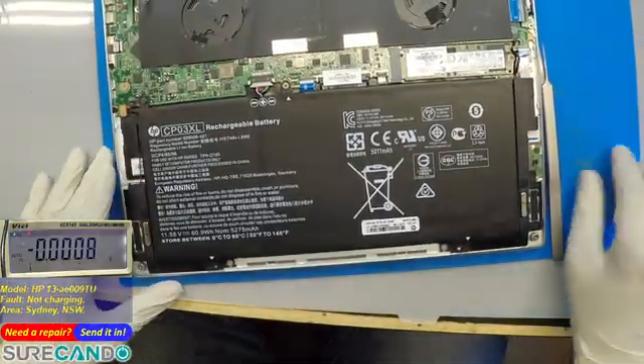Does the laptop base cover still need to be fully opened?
No.